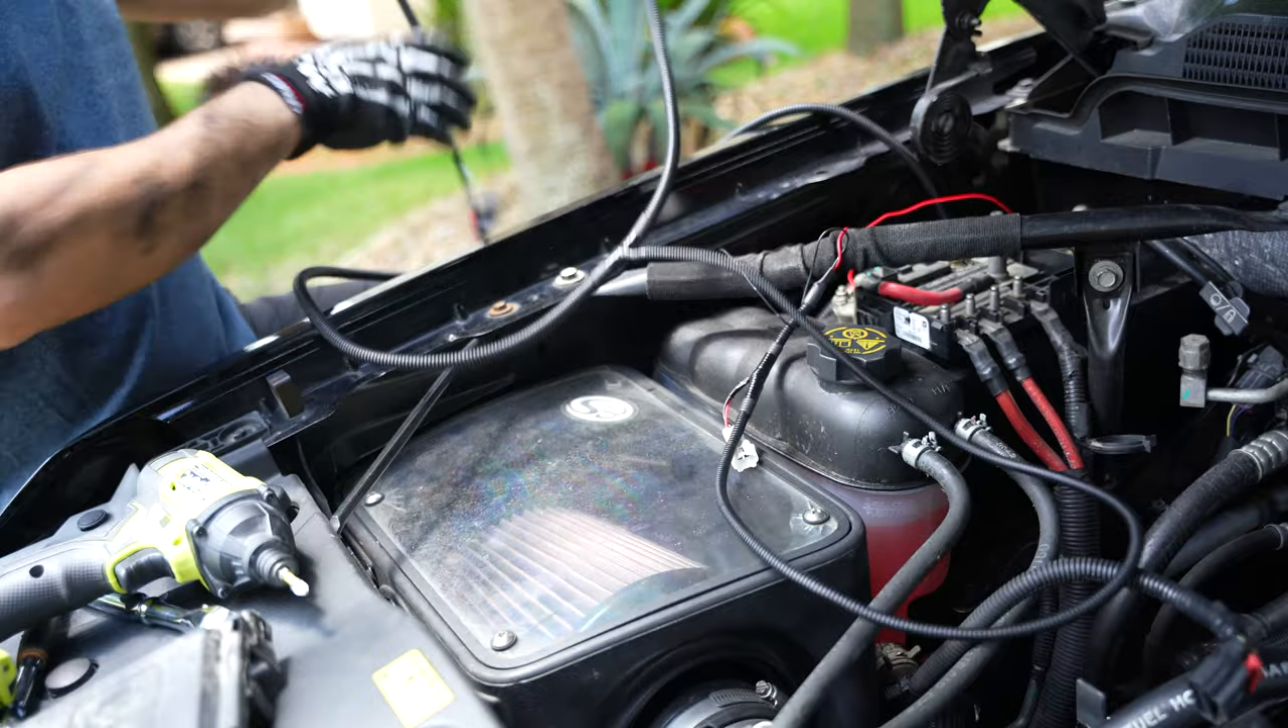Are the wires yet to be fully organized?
Yes.